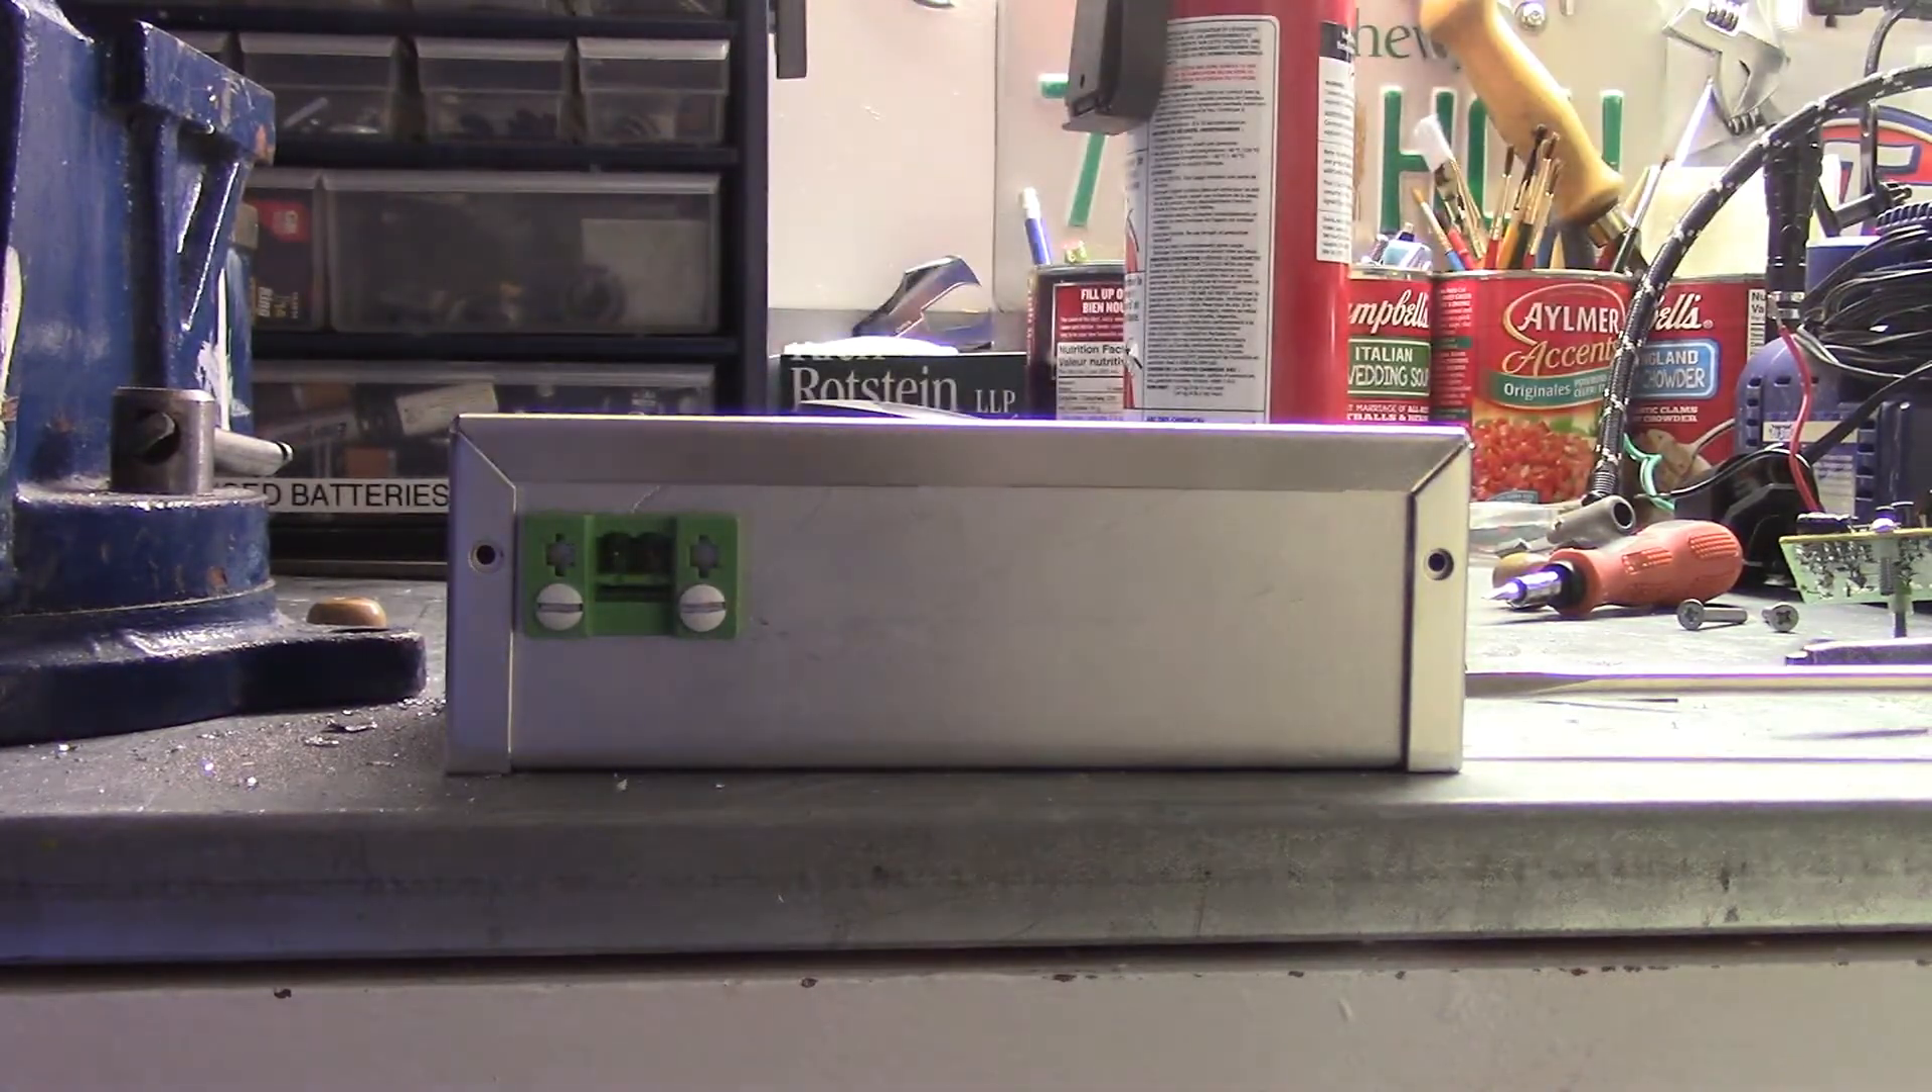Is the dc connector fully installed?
Yes.